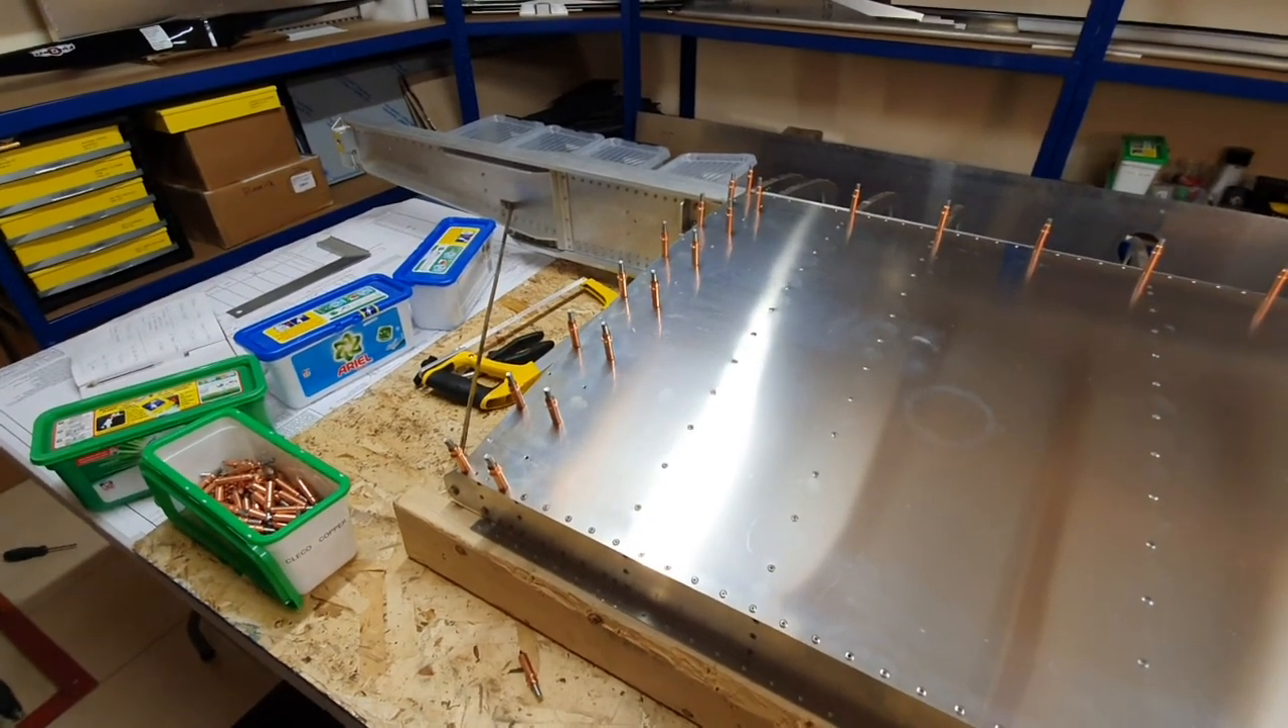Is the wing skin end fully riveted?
No.